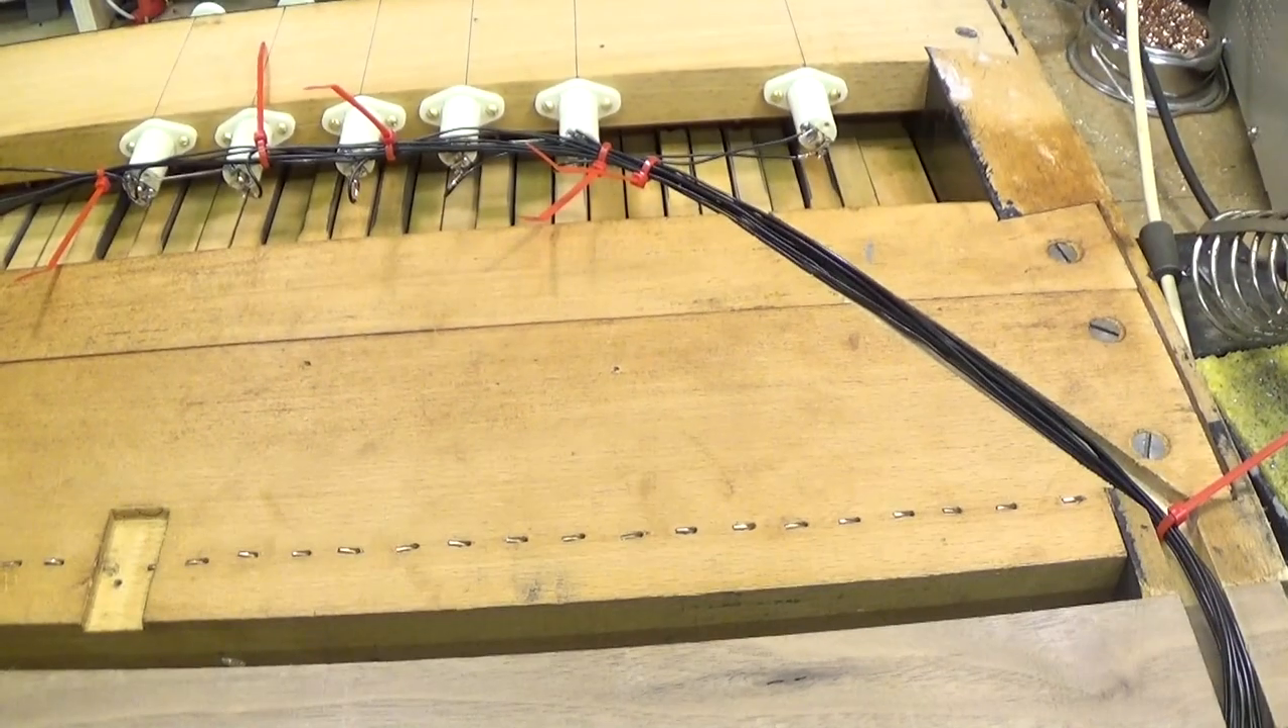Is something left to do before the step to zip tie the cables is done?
No.